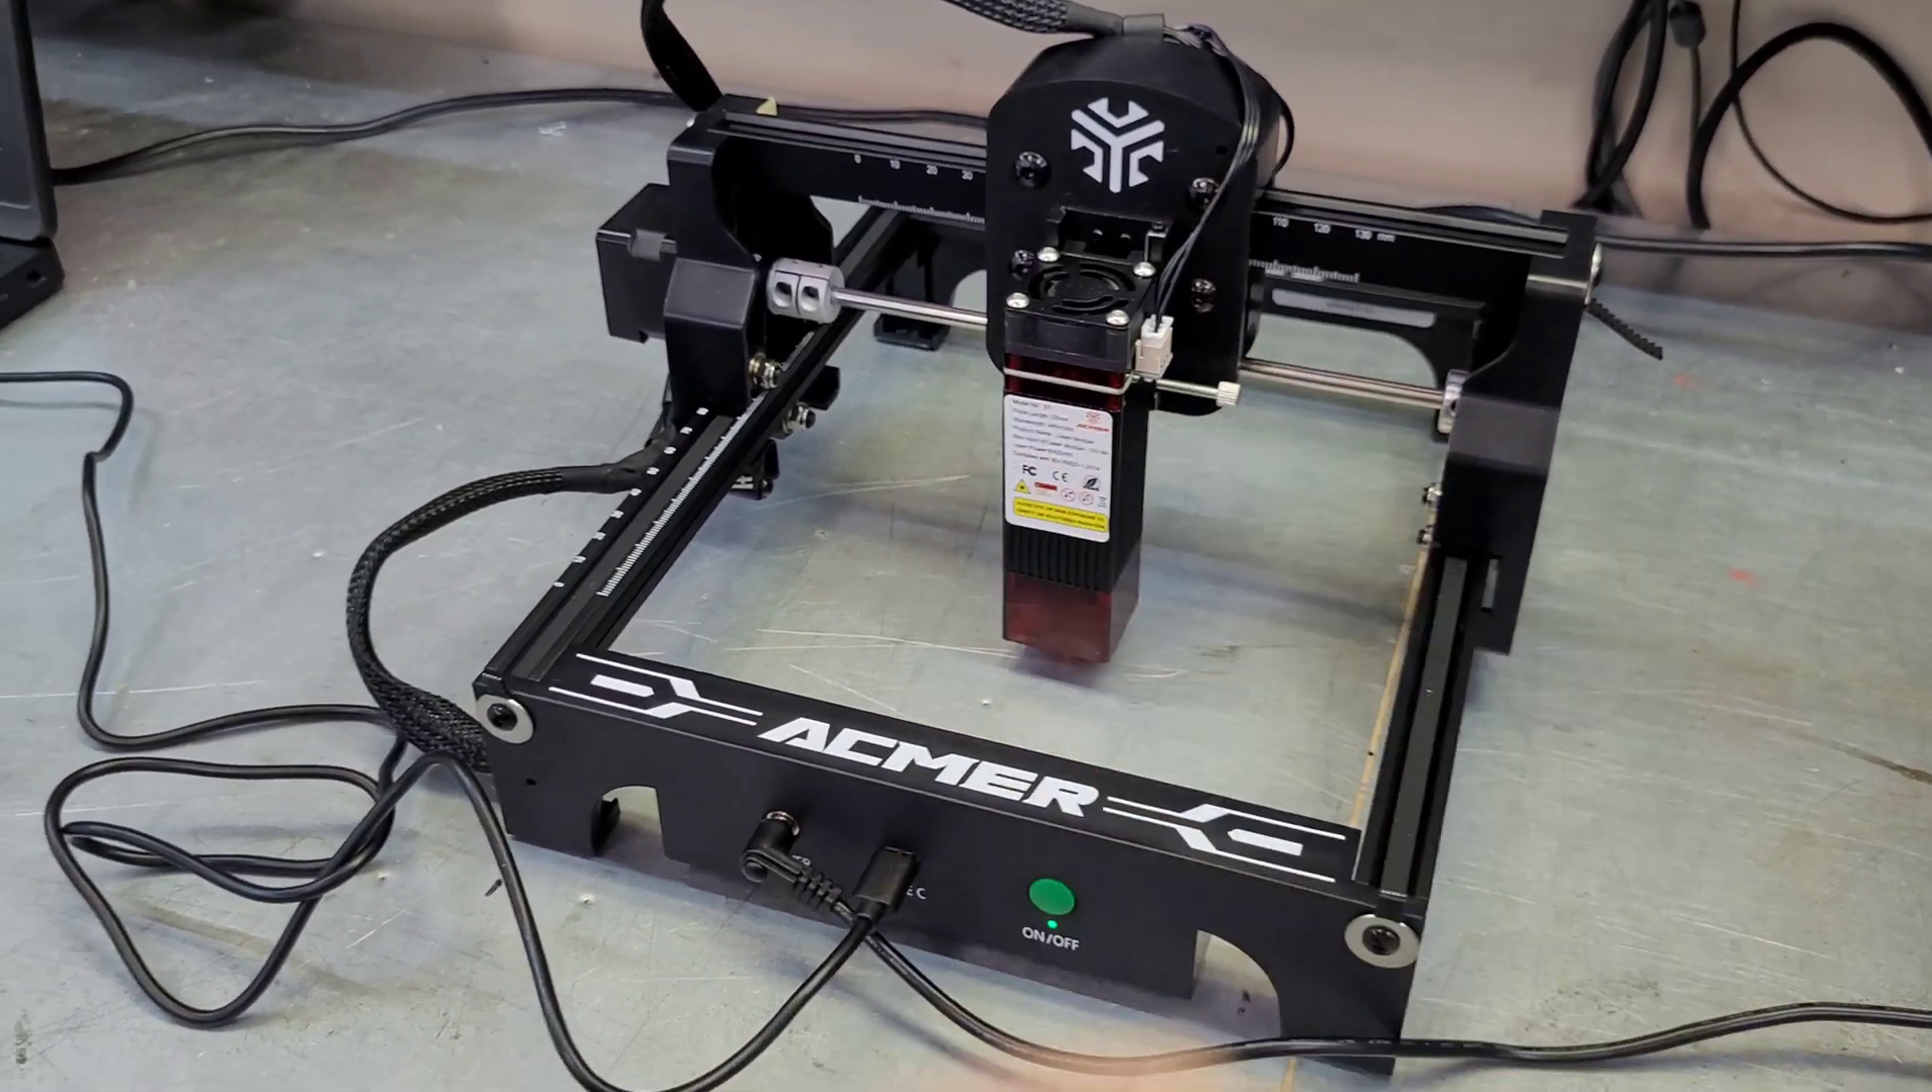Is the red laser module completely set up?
Yes.